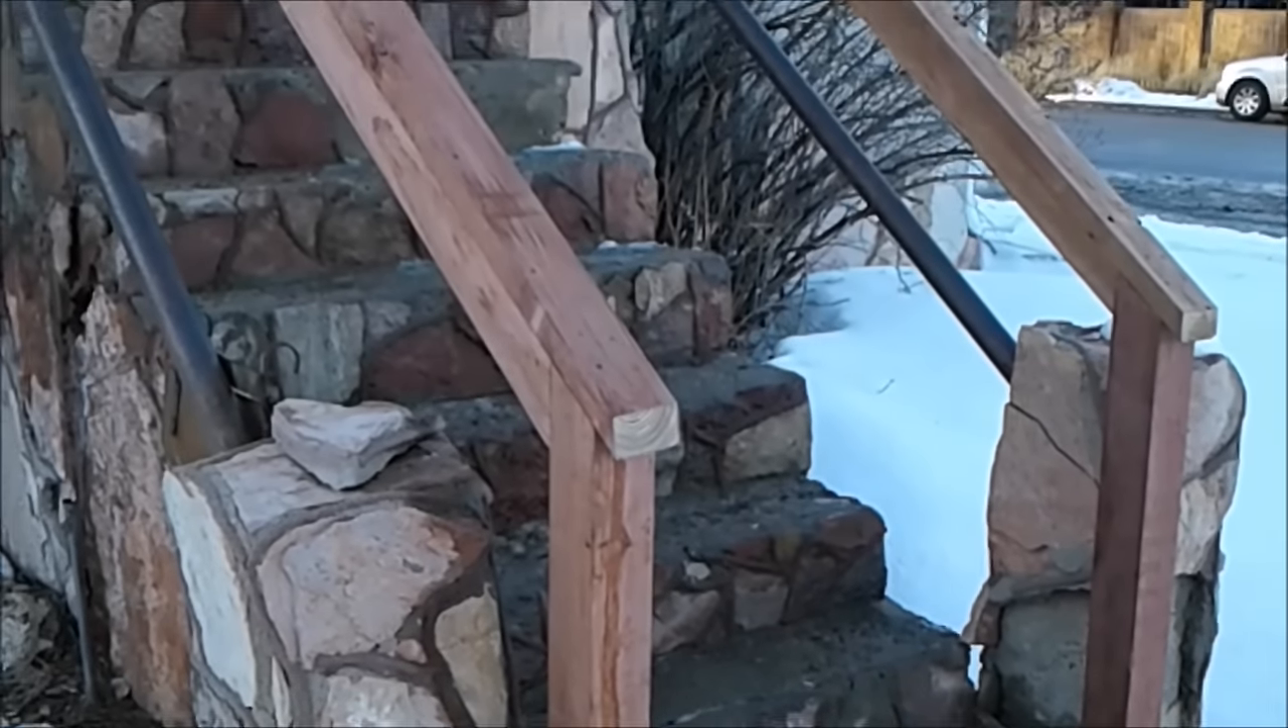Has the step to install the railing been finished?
Yes.